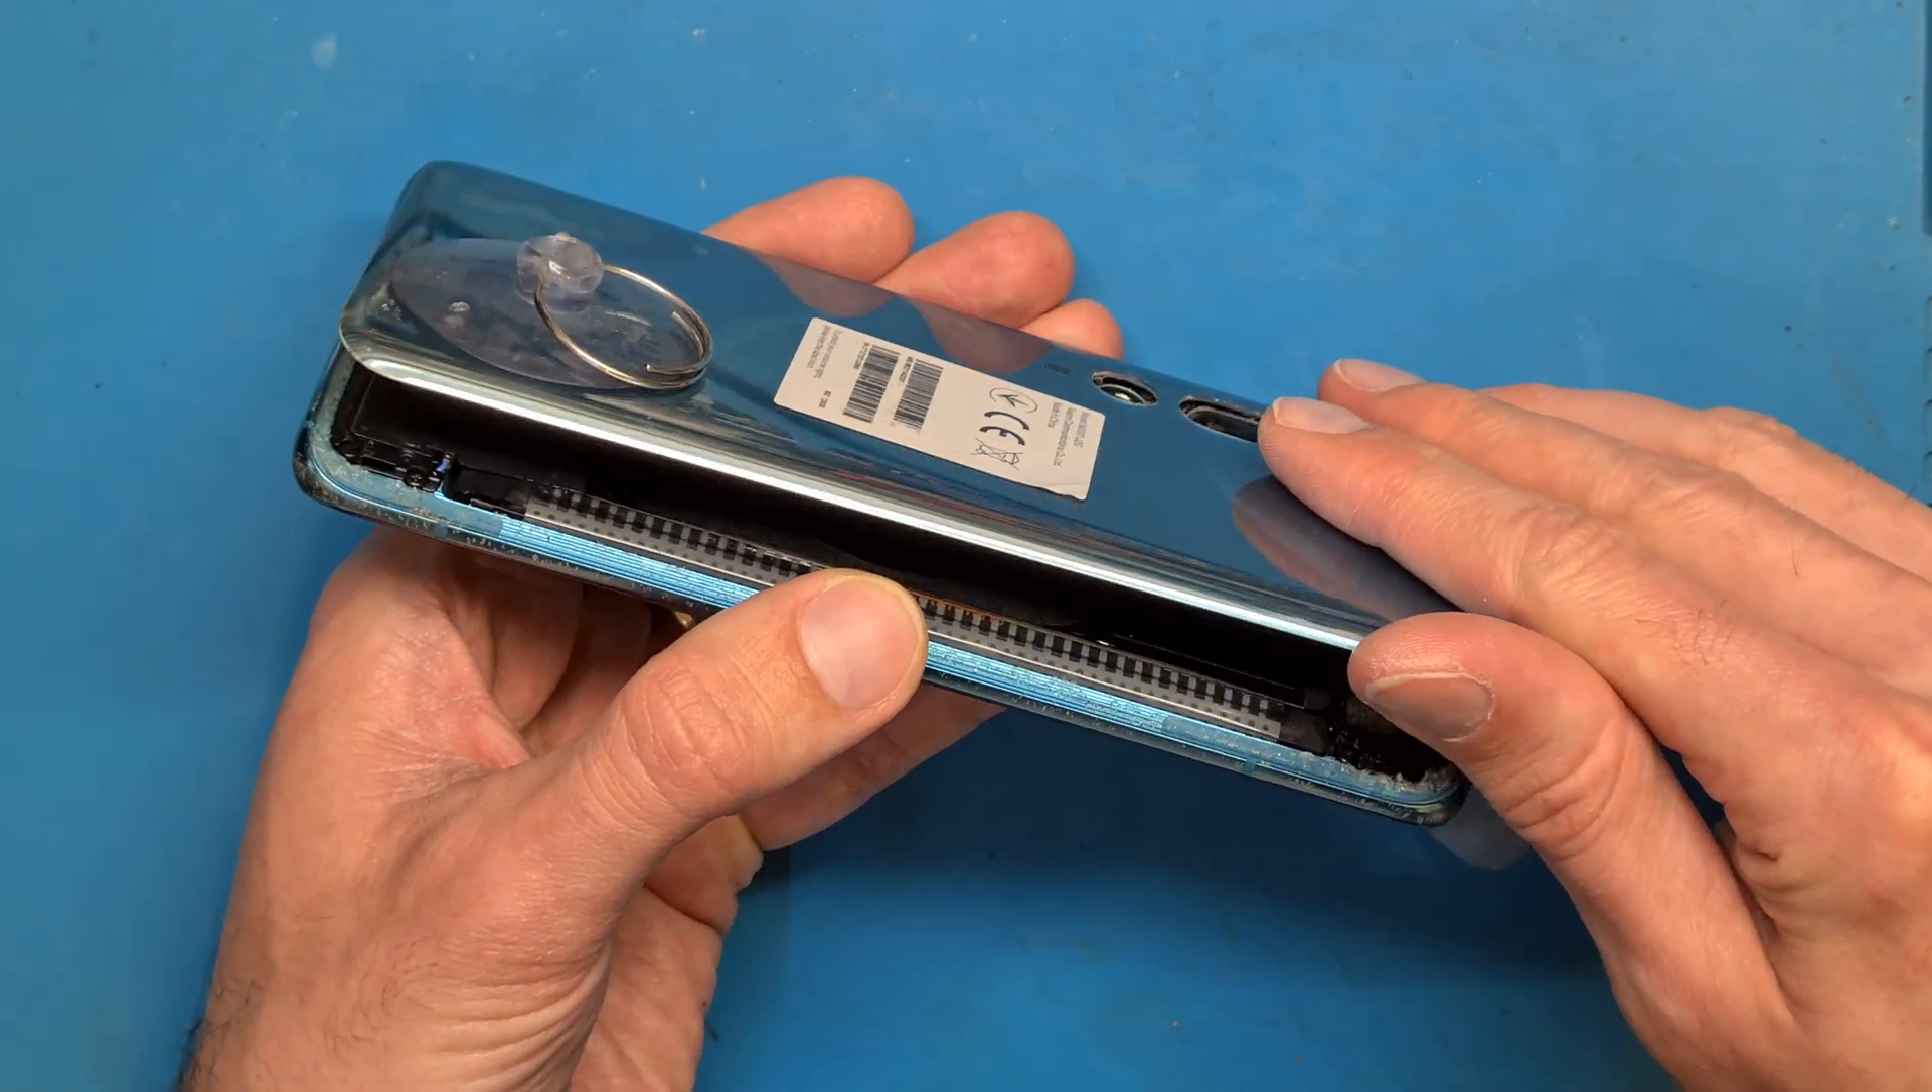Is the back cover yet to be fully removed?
Yes.